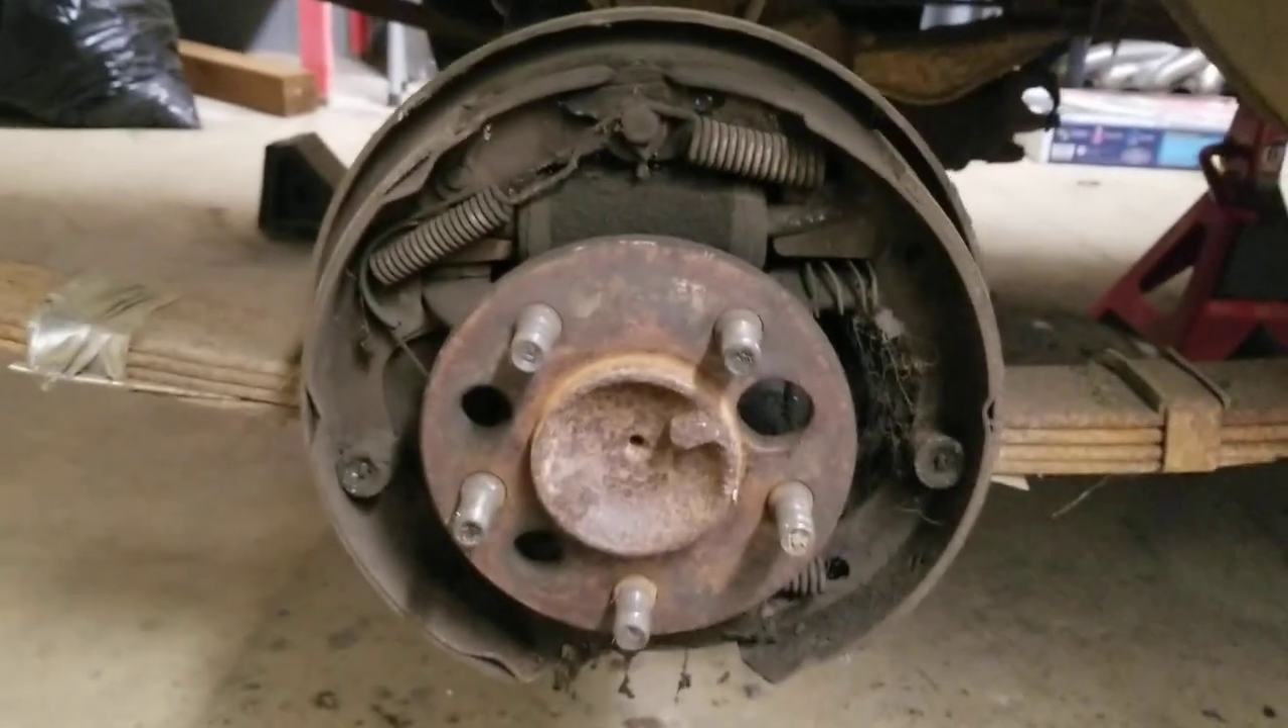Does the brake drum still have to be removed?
No.